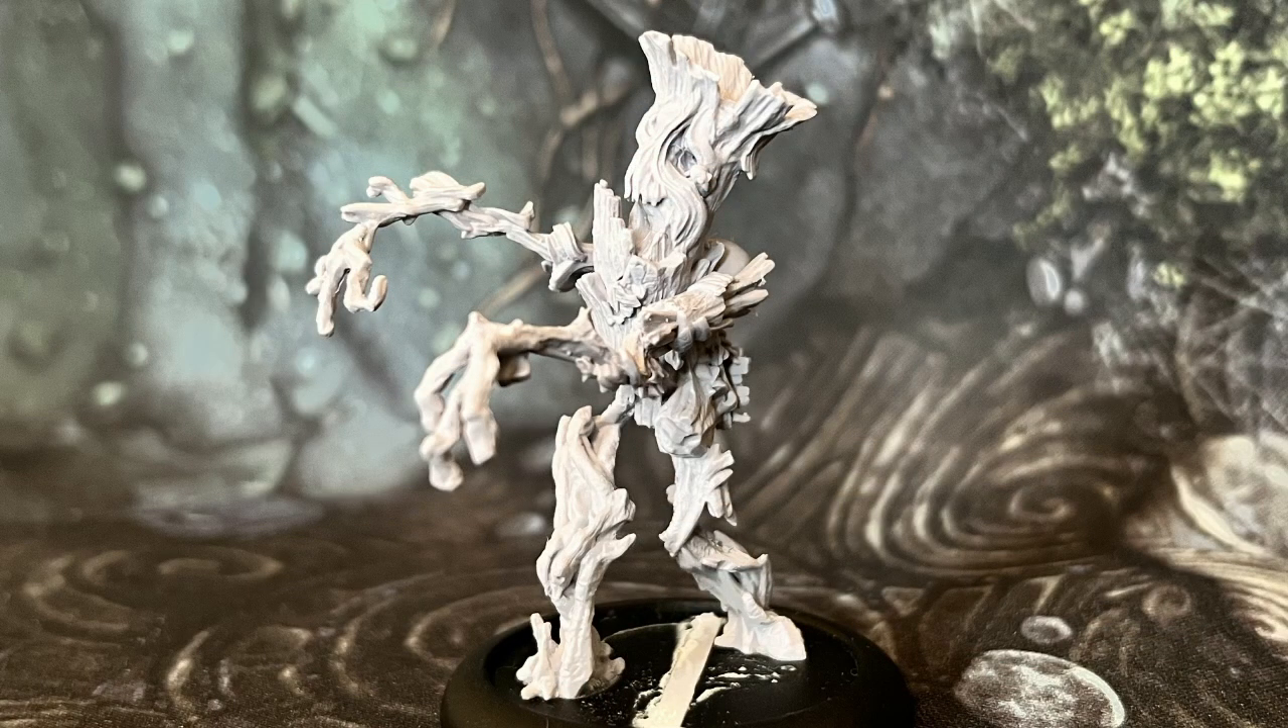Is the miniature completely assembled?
Yes.